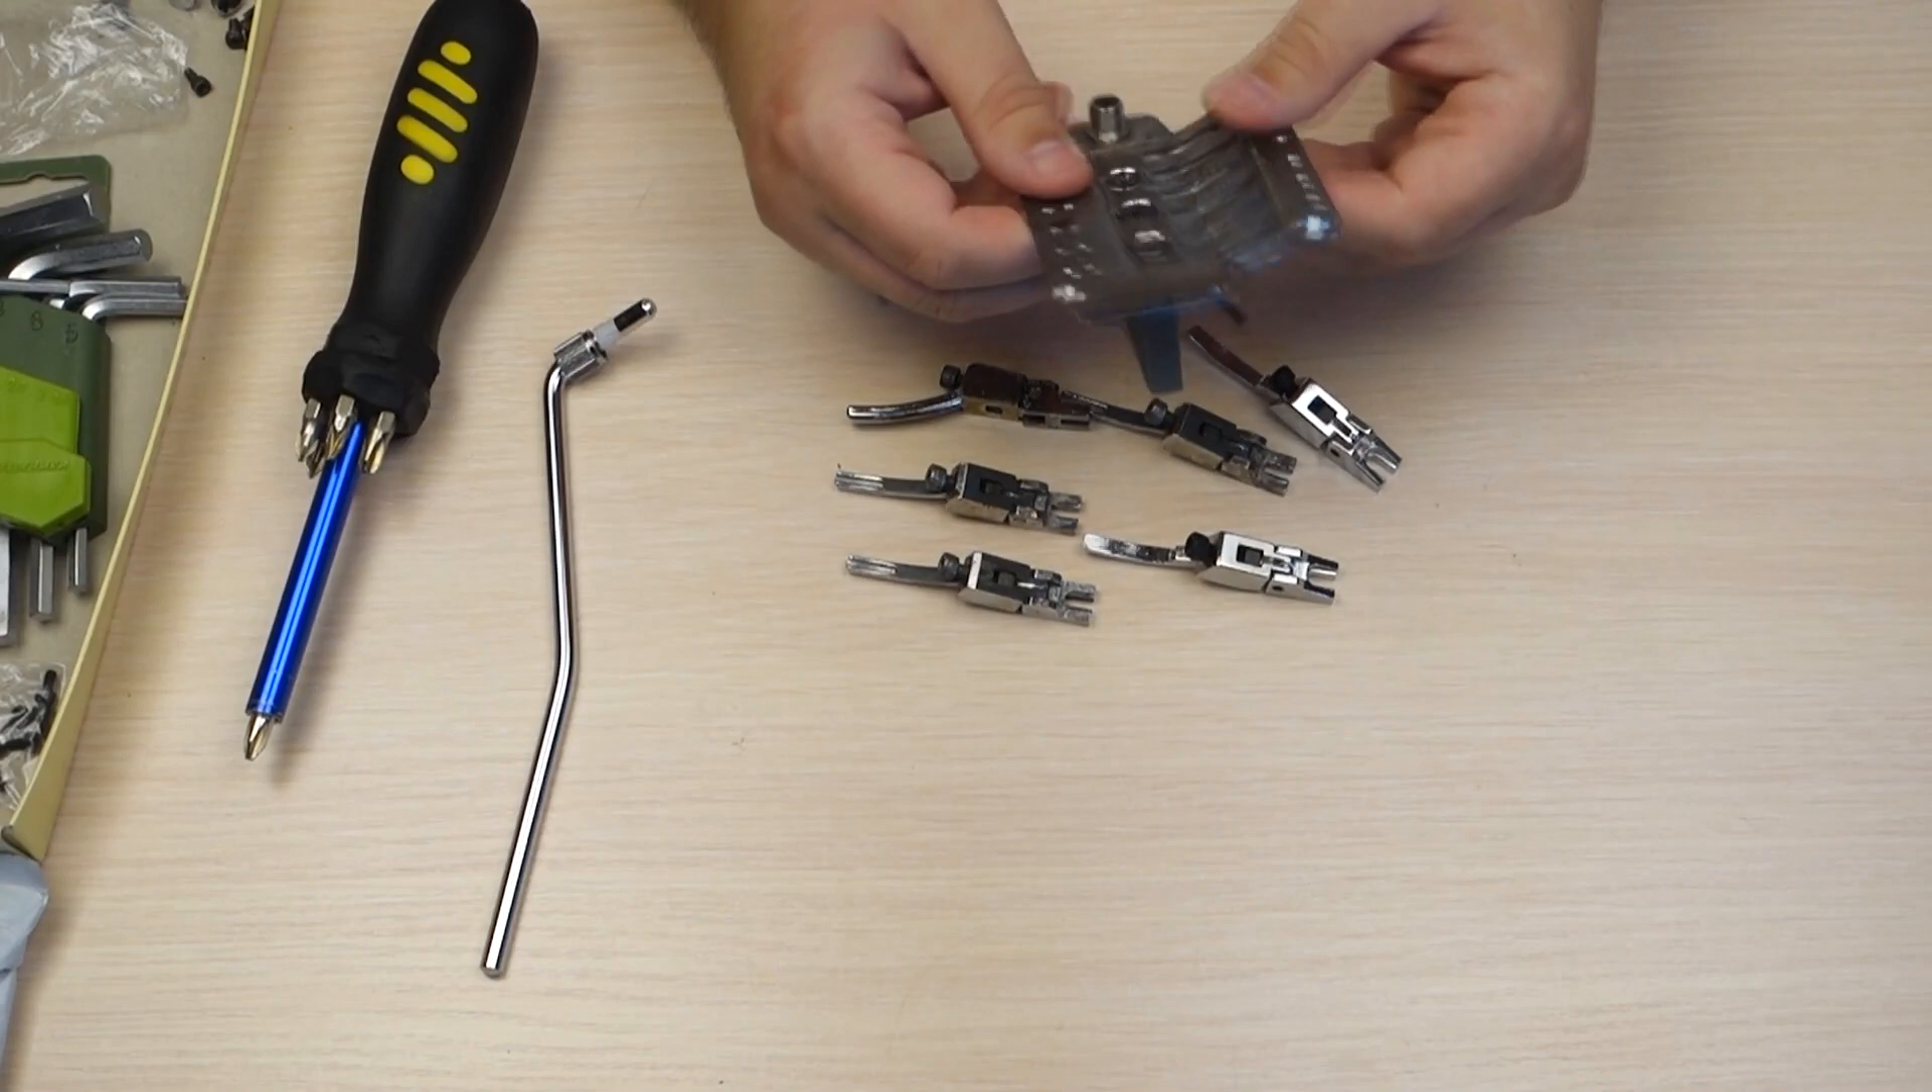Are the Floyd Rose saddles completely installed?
No.